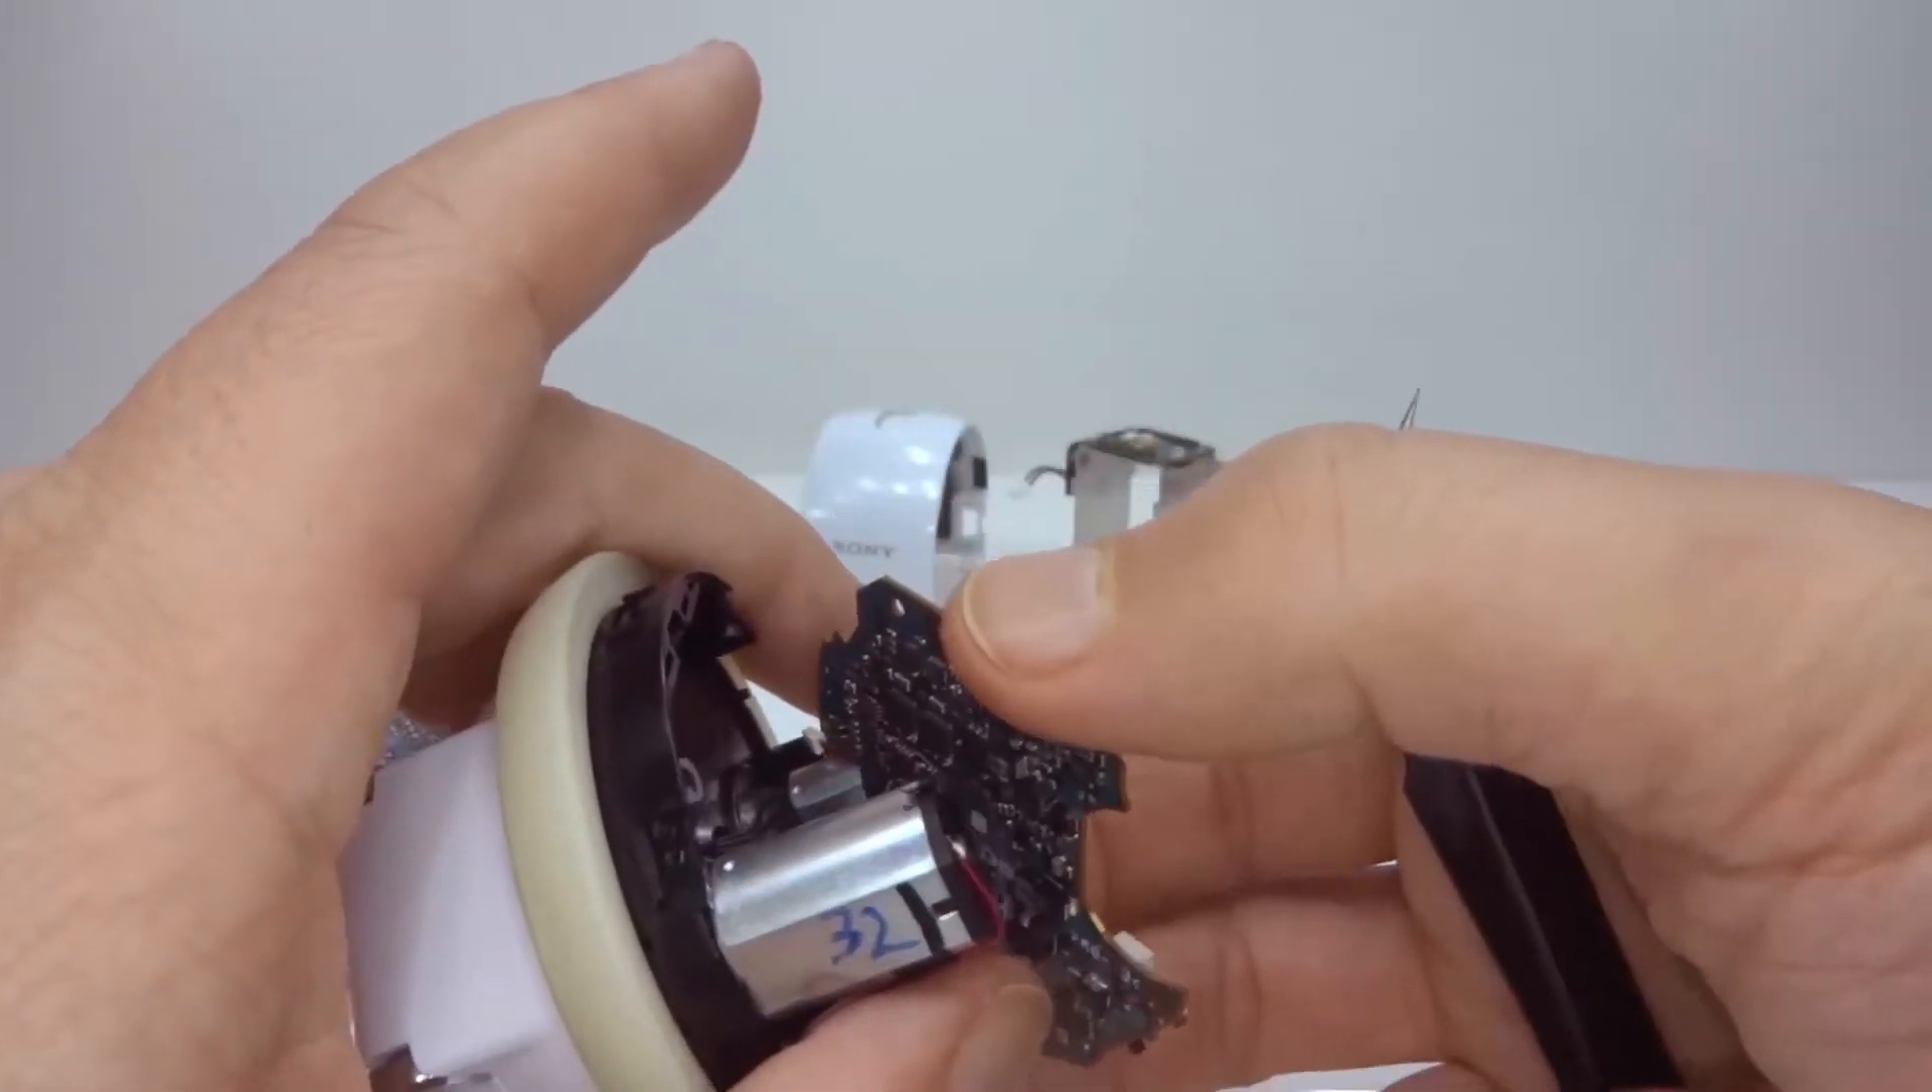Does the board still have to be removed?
Yes.